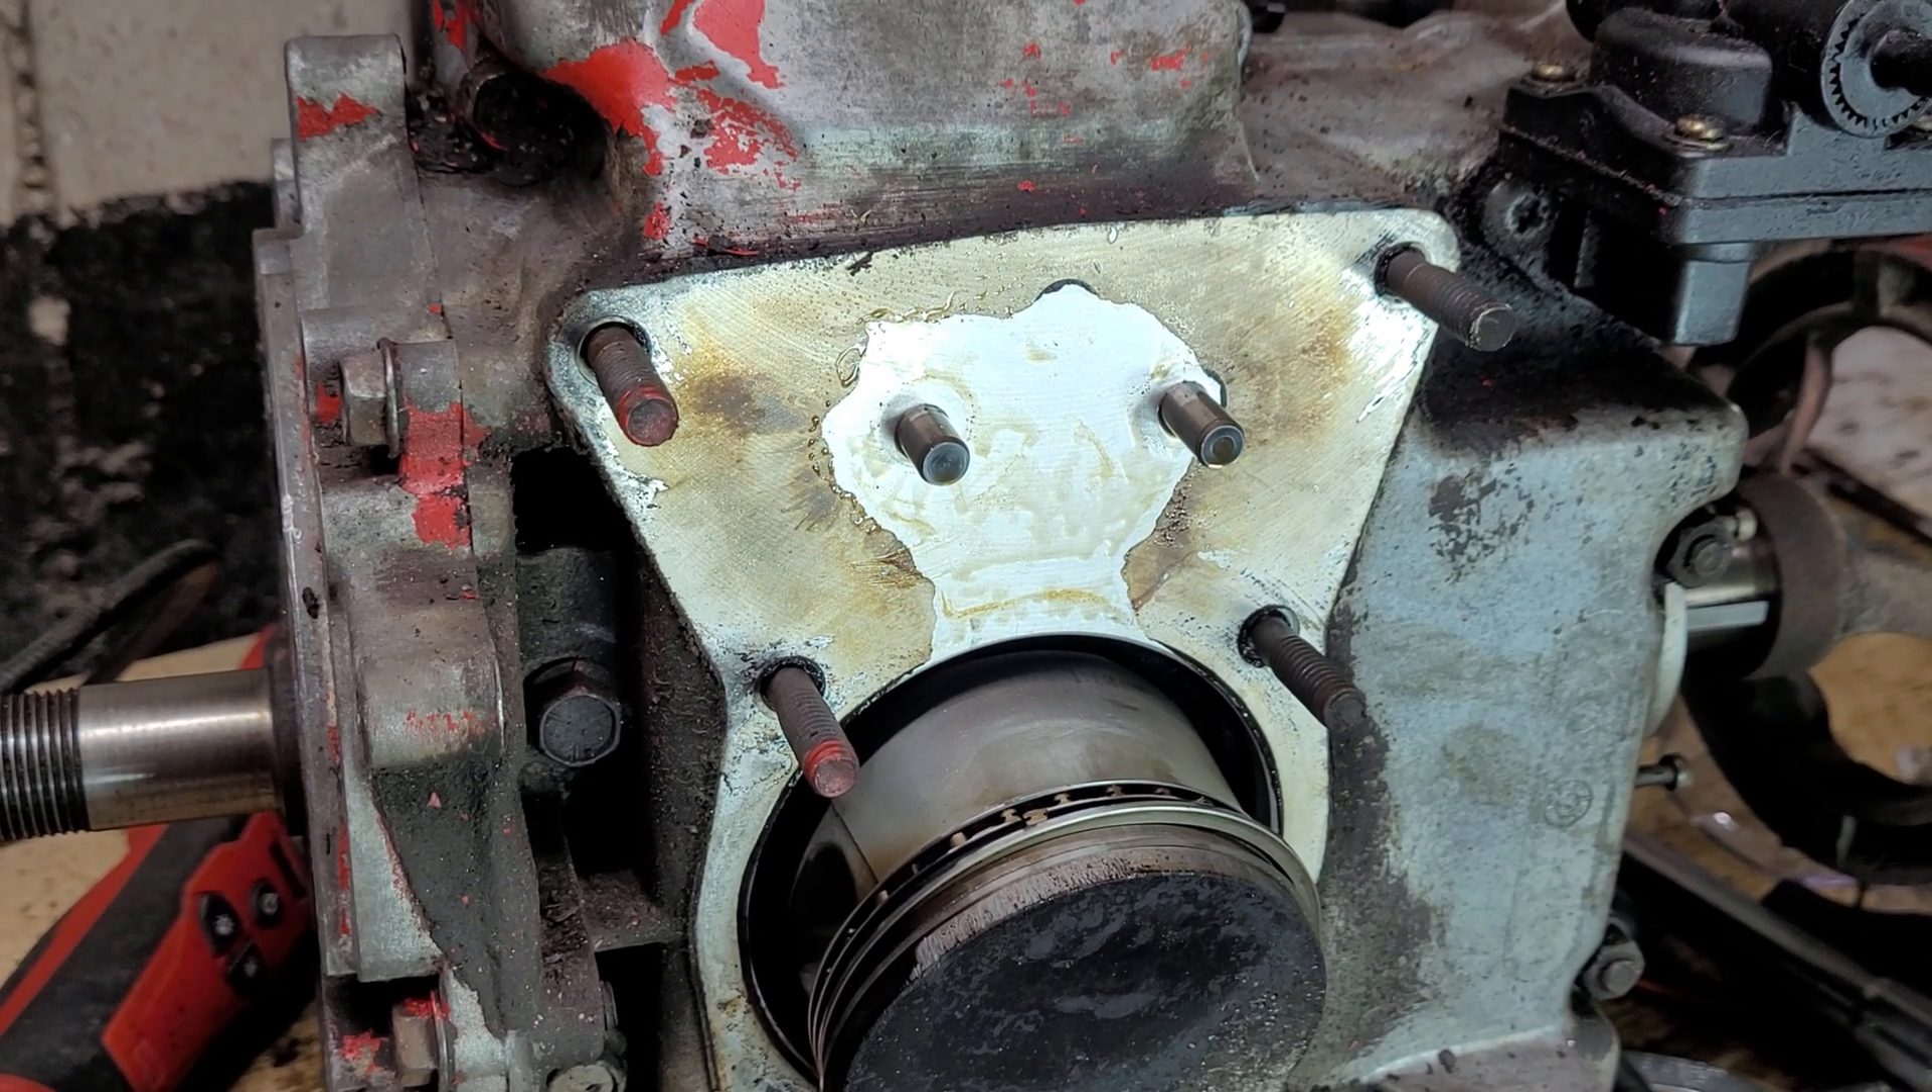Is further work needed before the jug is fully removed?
No.